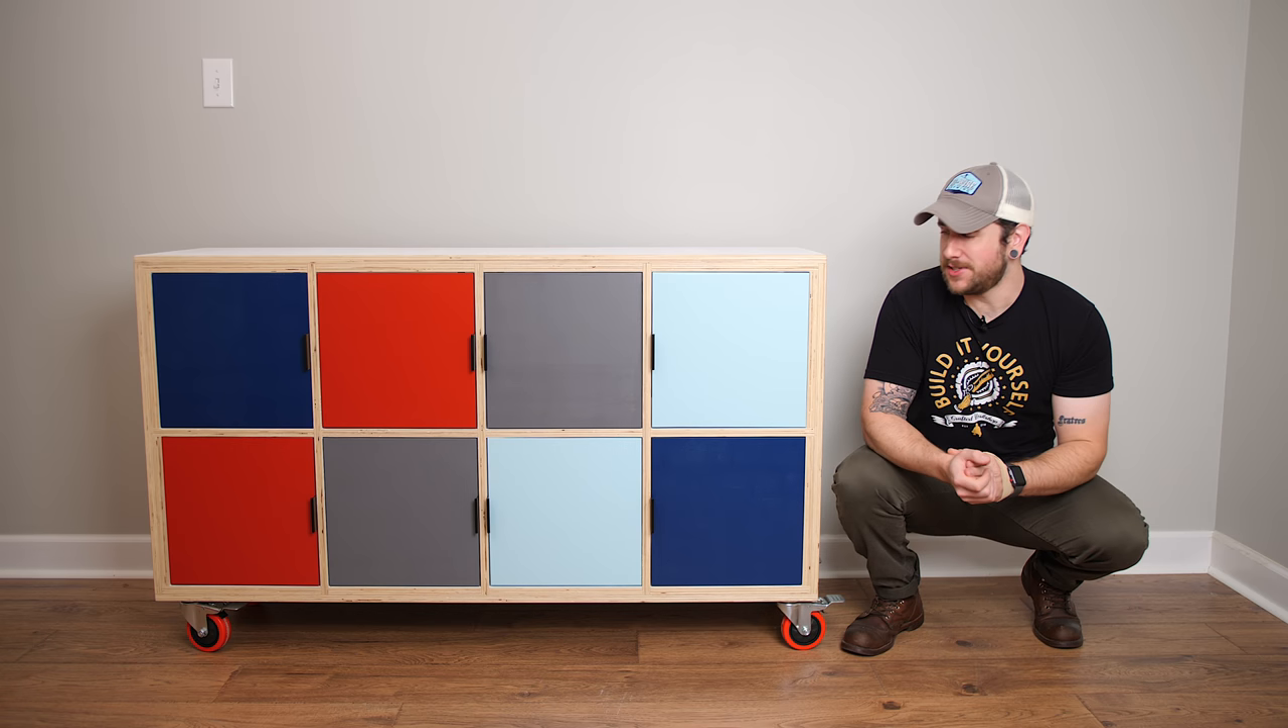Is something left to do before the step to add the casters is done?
No.